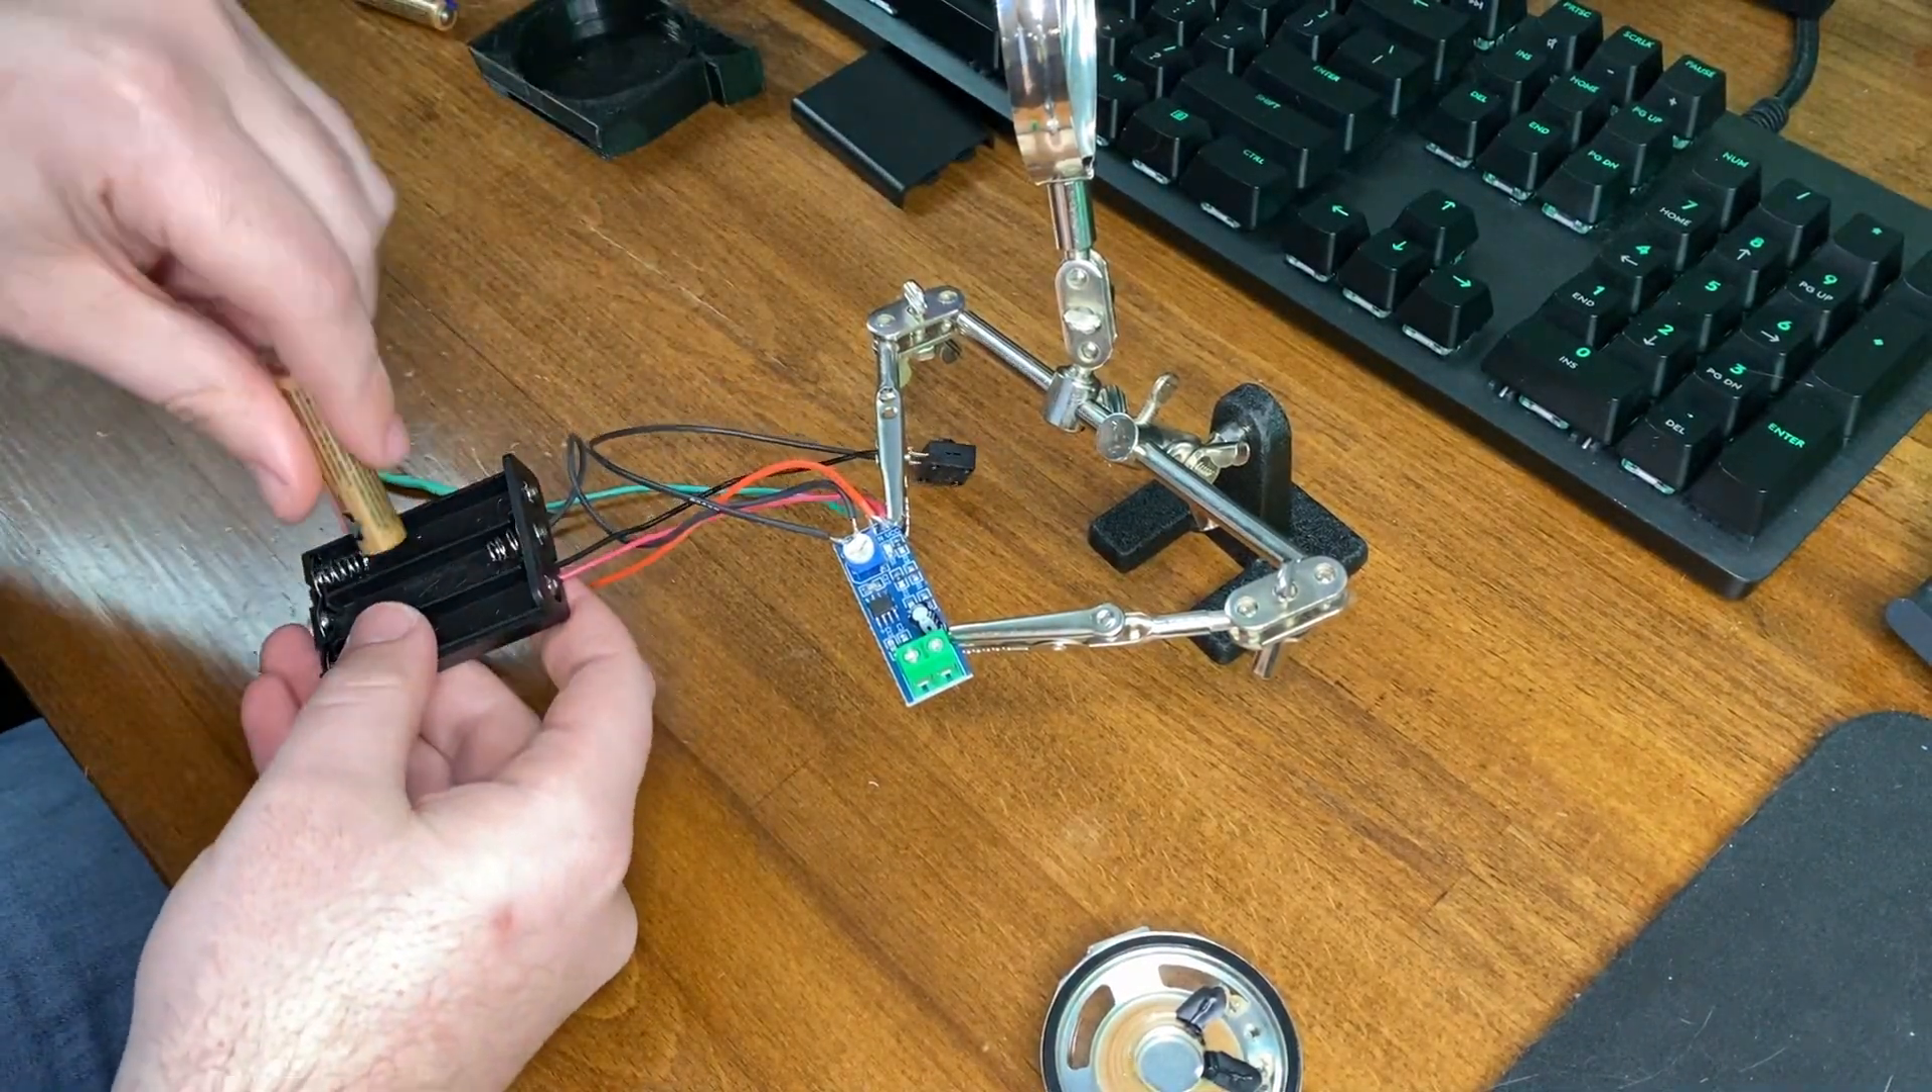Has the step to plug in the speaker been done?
No.